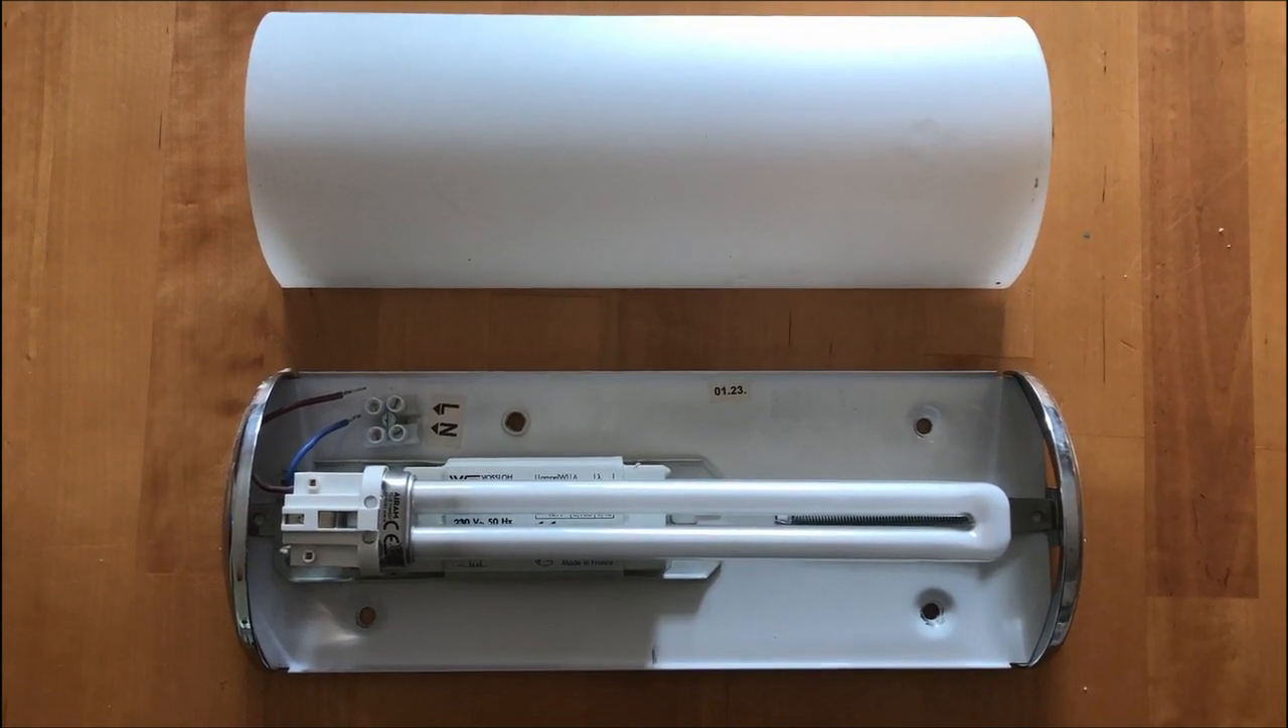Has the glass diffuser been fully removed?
Yes.